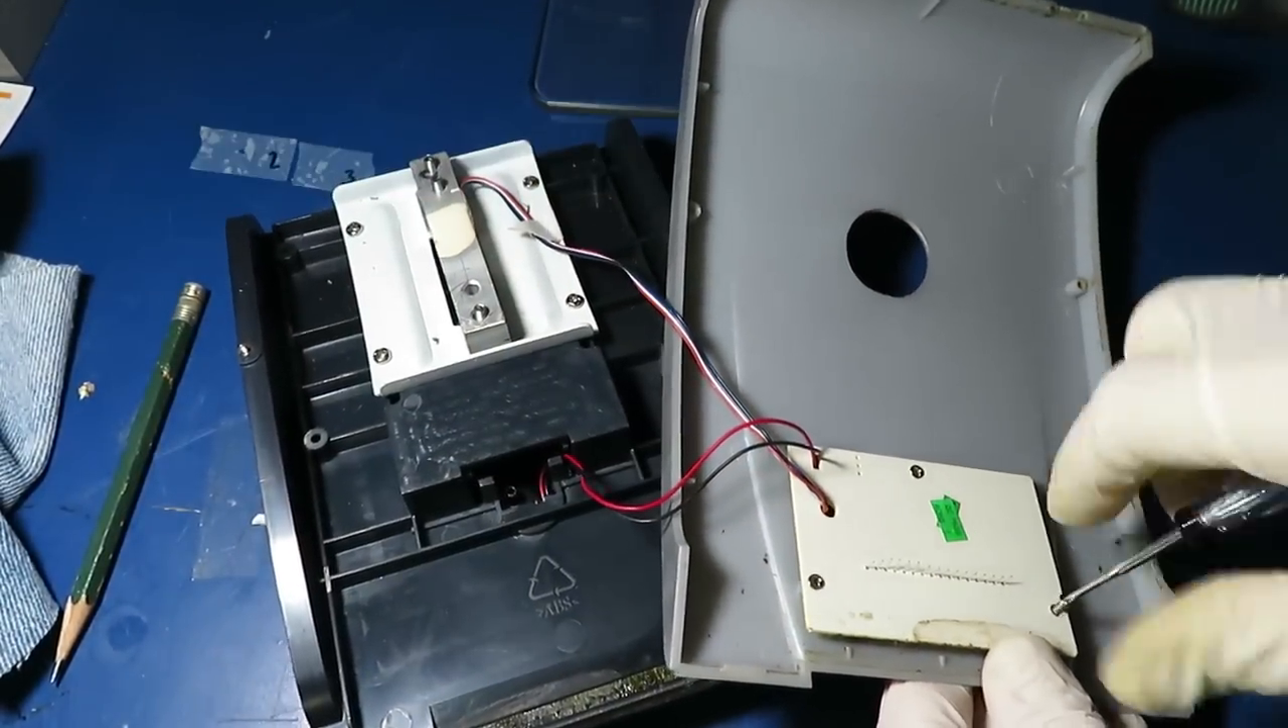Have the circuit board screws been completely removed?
No.